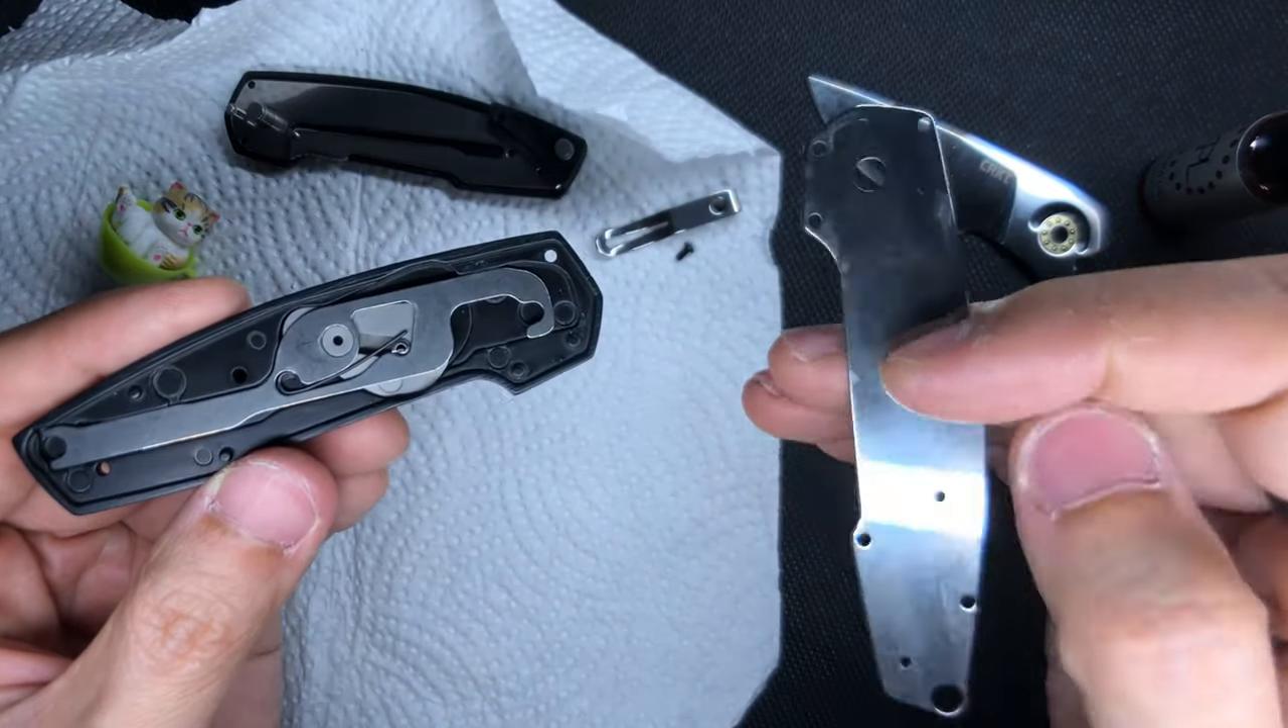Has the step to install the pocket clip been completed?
No.